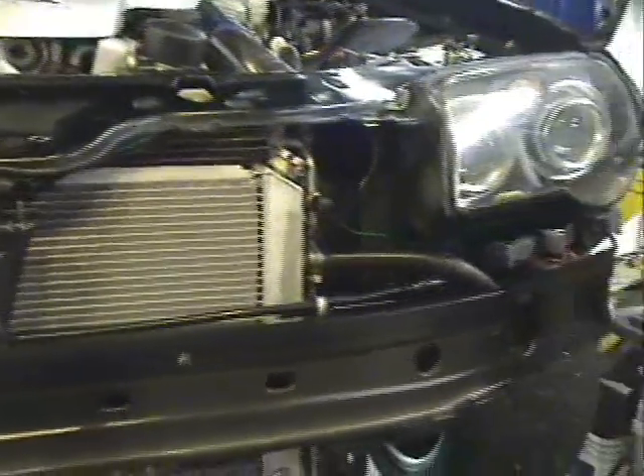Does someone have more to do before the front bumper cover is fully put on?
Yes.